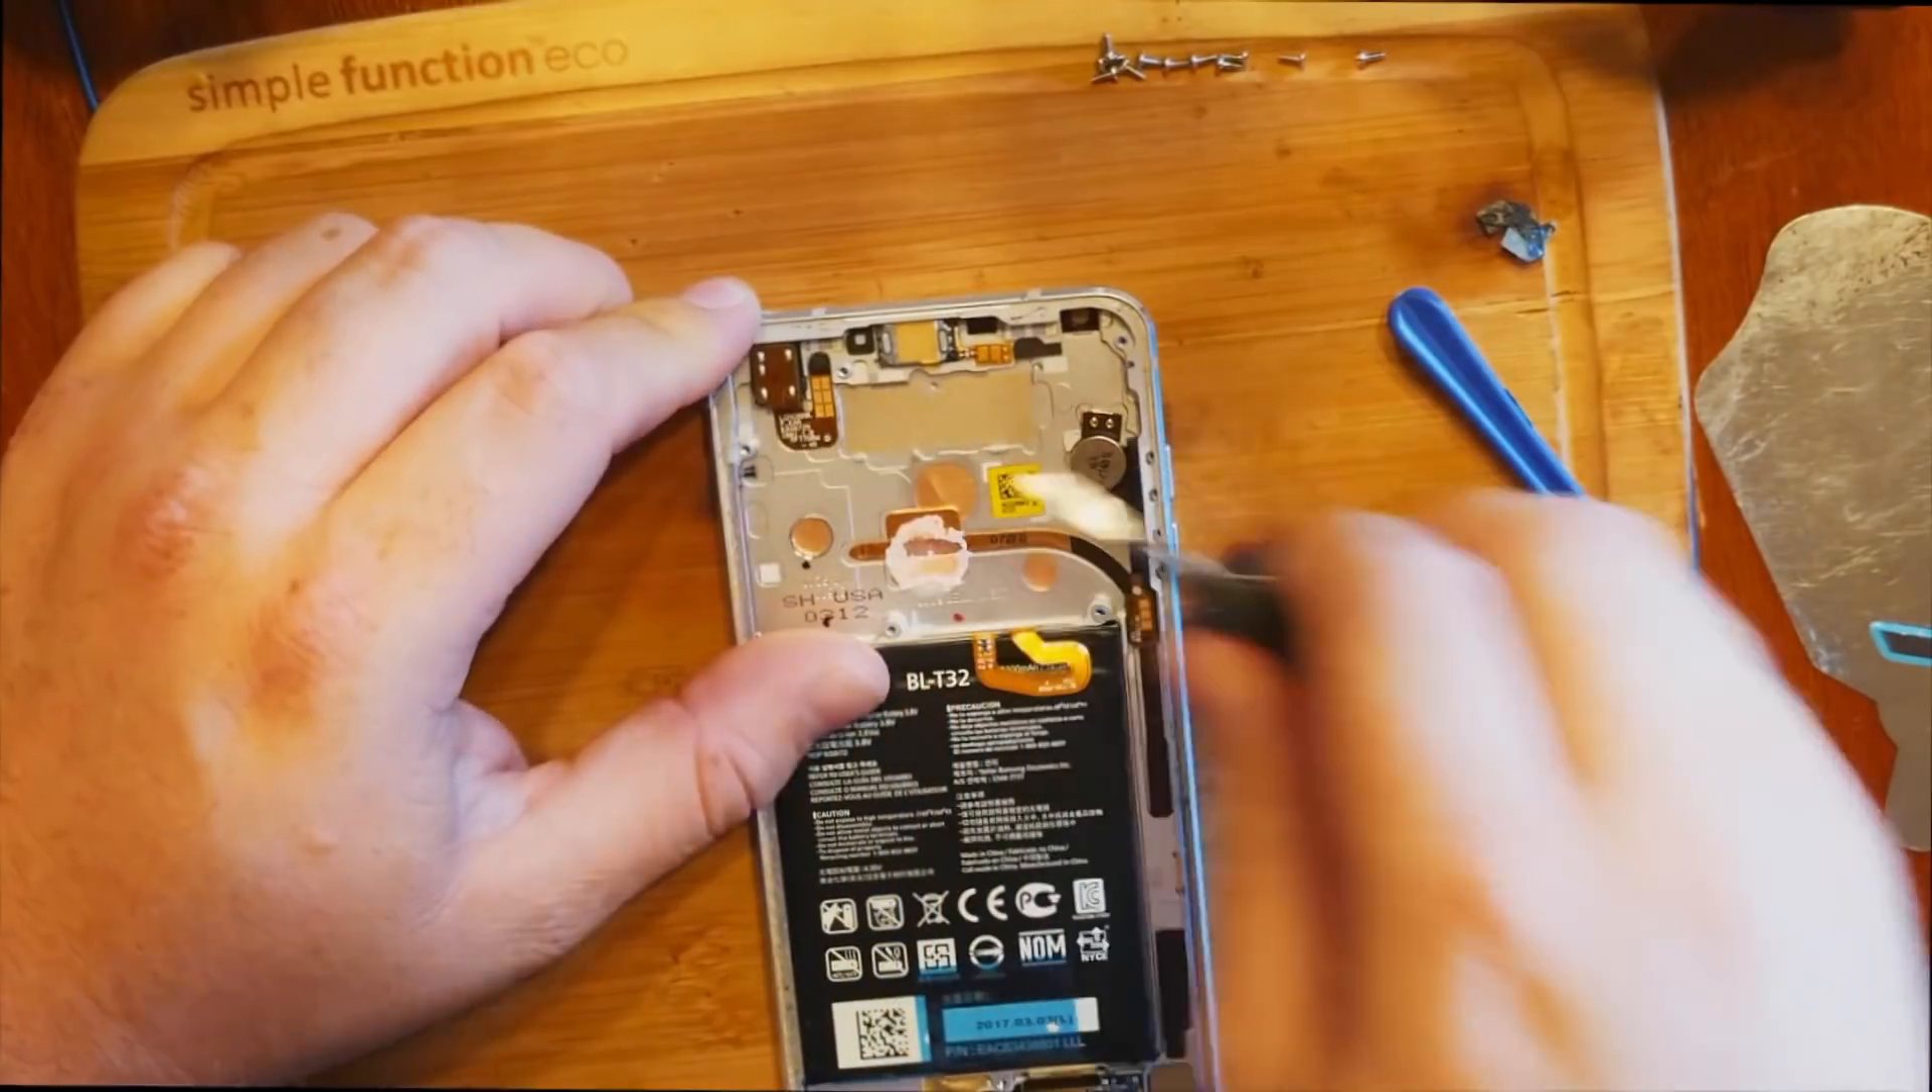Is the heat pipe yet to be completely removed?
Yes.